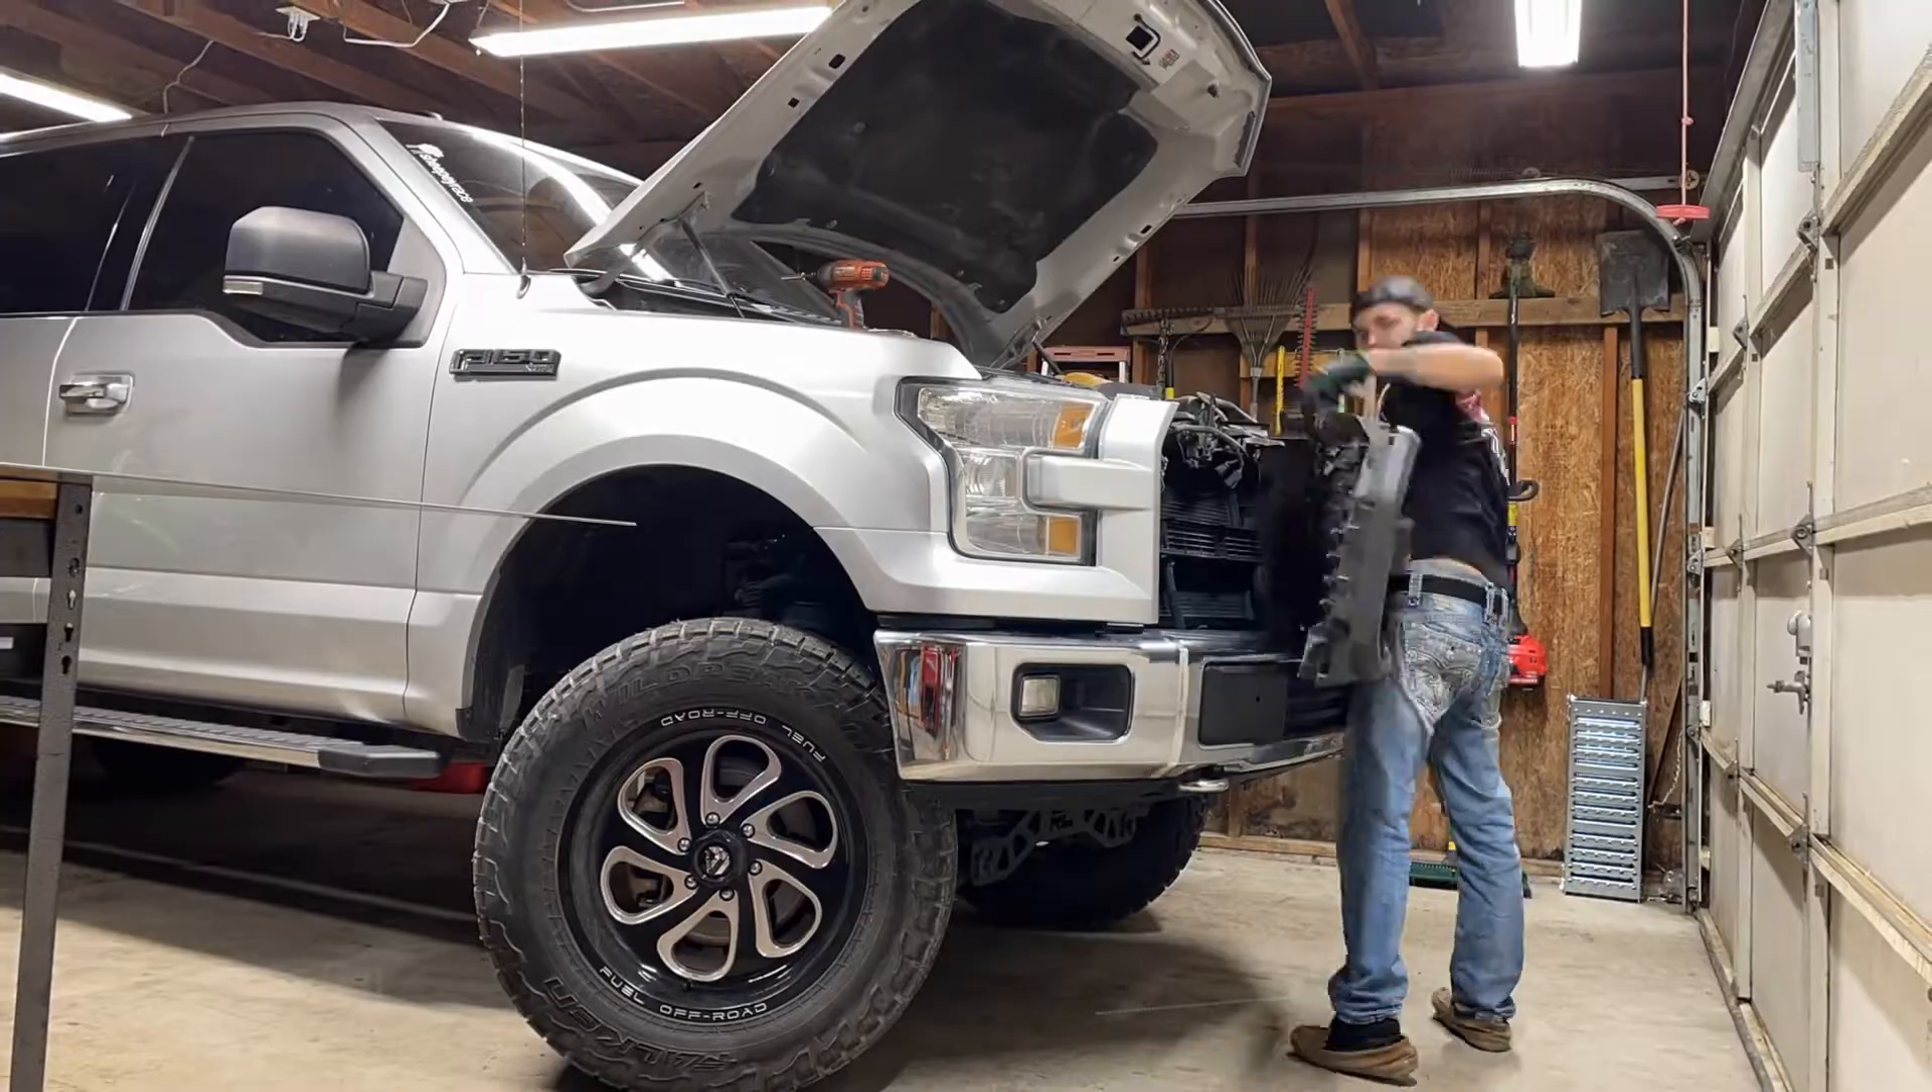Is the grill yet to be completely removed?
No.